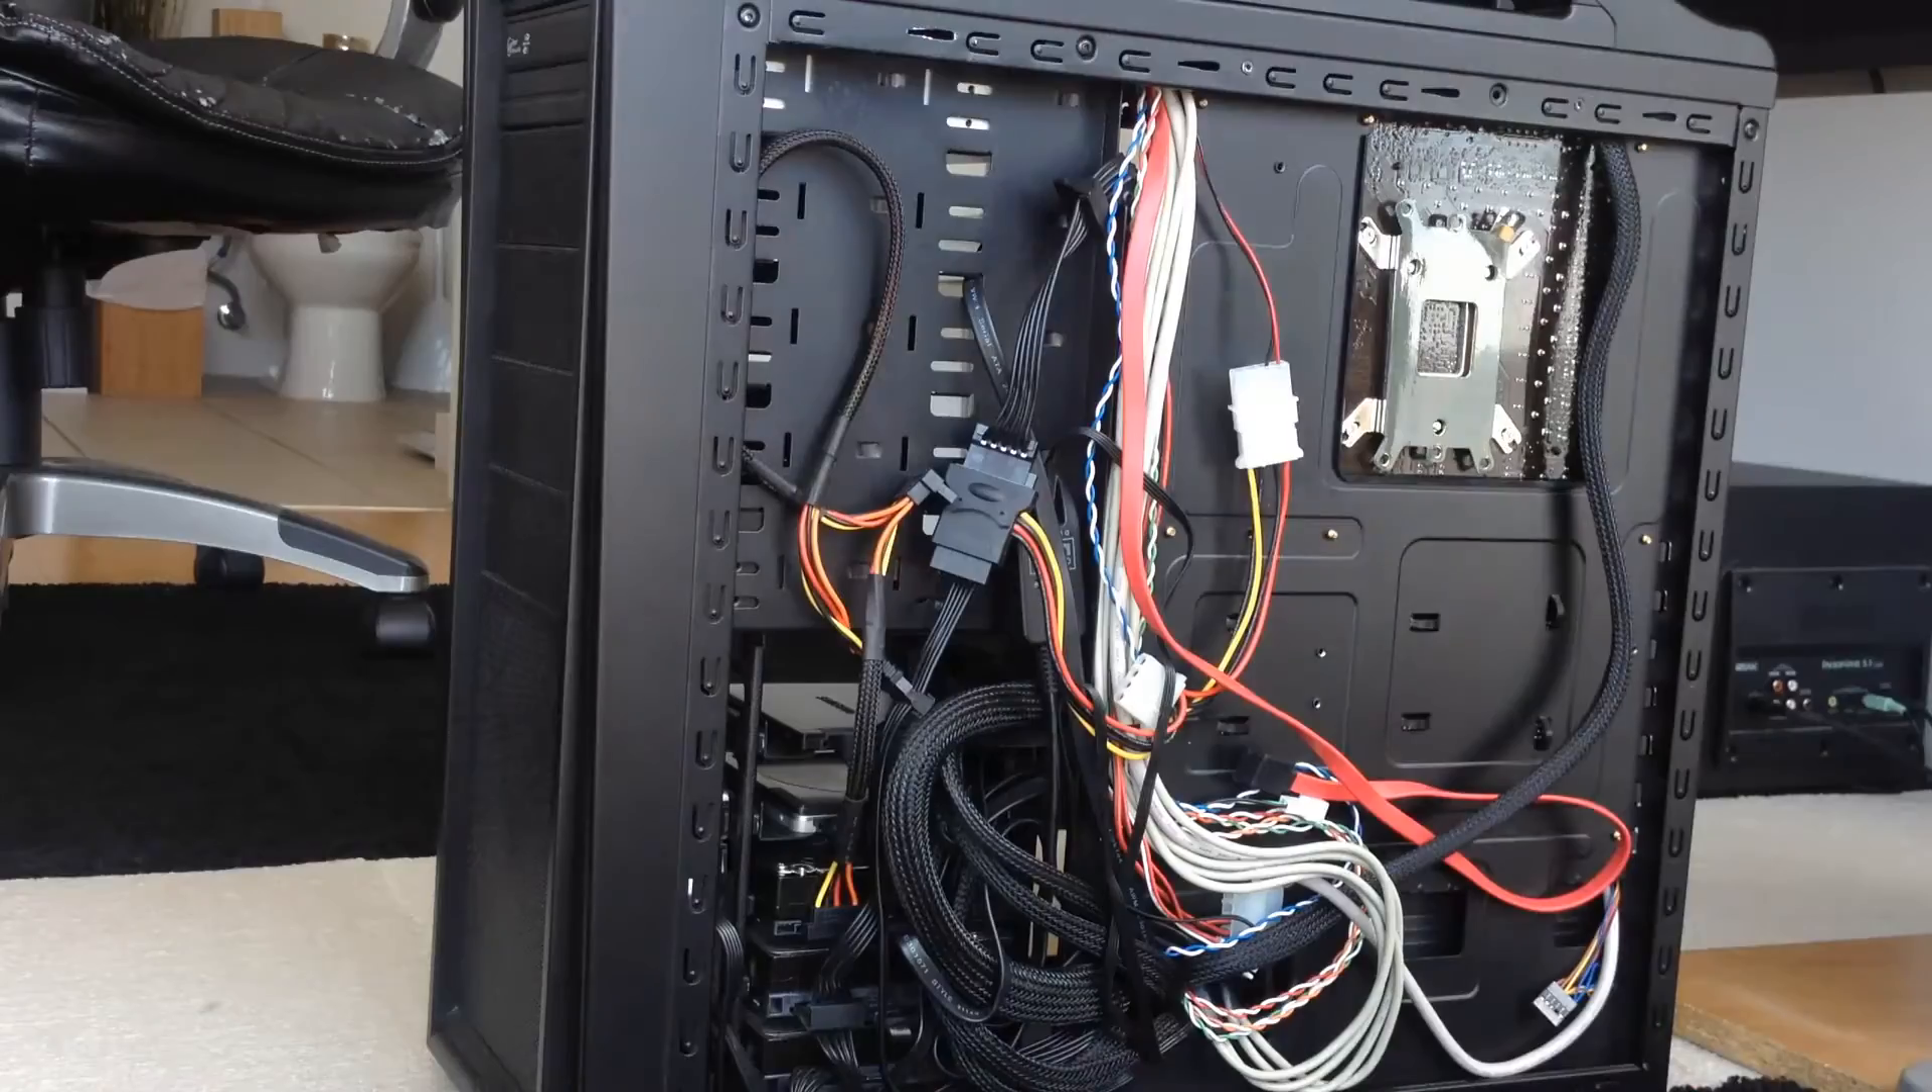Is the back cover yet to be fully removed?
No.